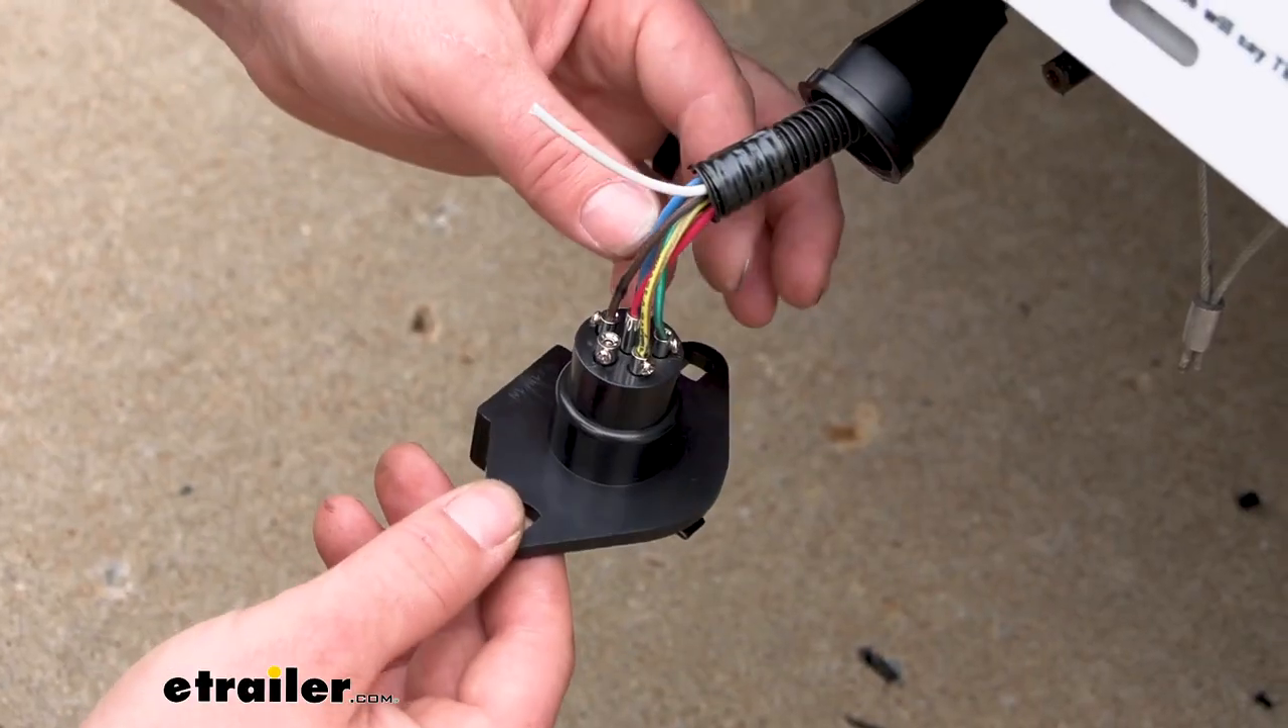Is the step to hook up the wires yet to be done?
Yes.